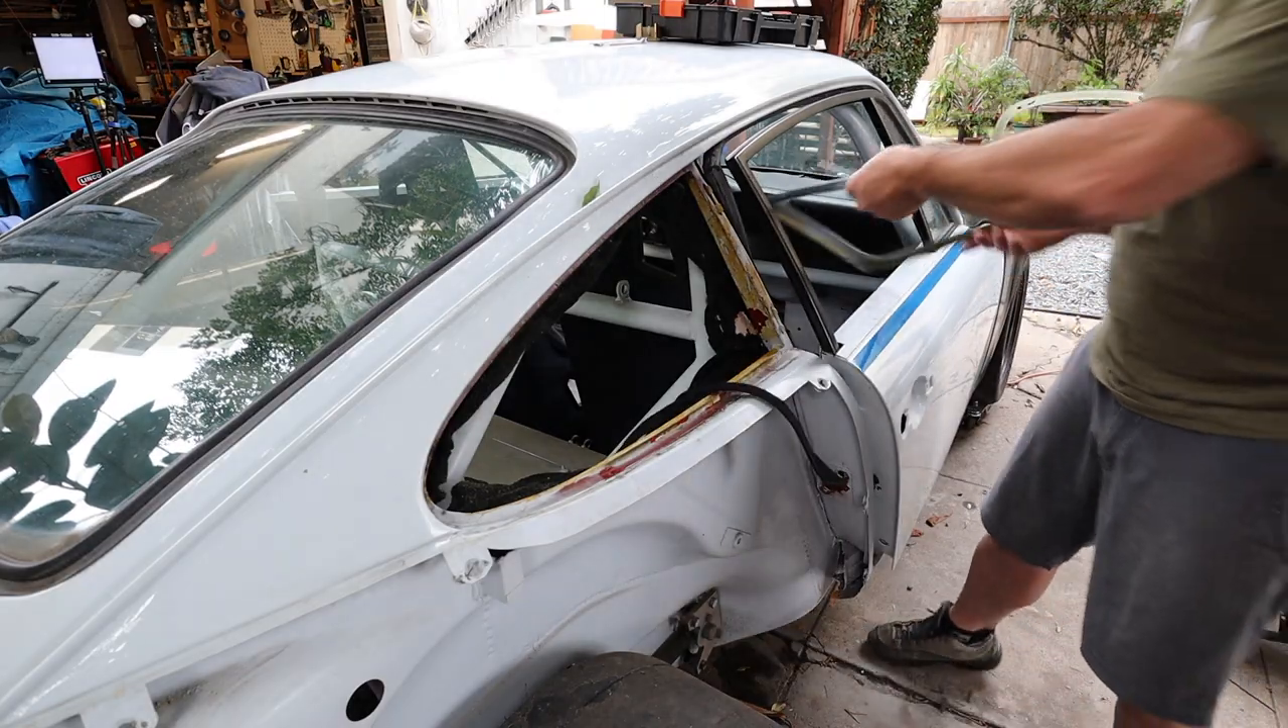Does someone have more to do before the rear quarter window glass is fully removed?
No.